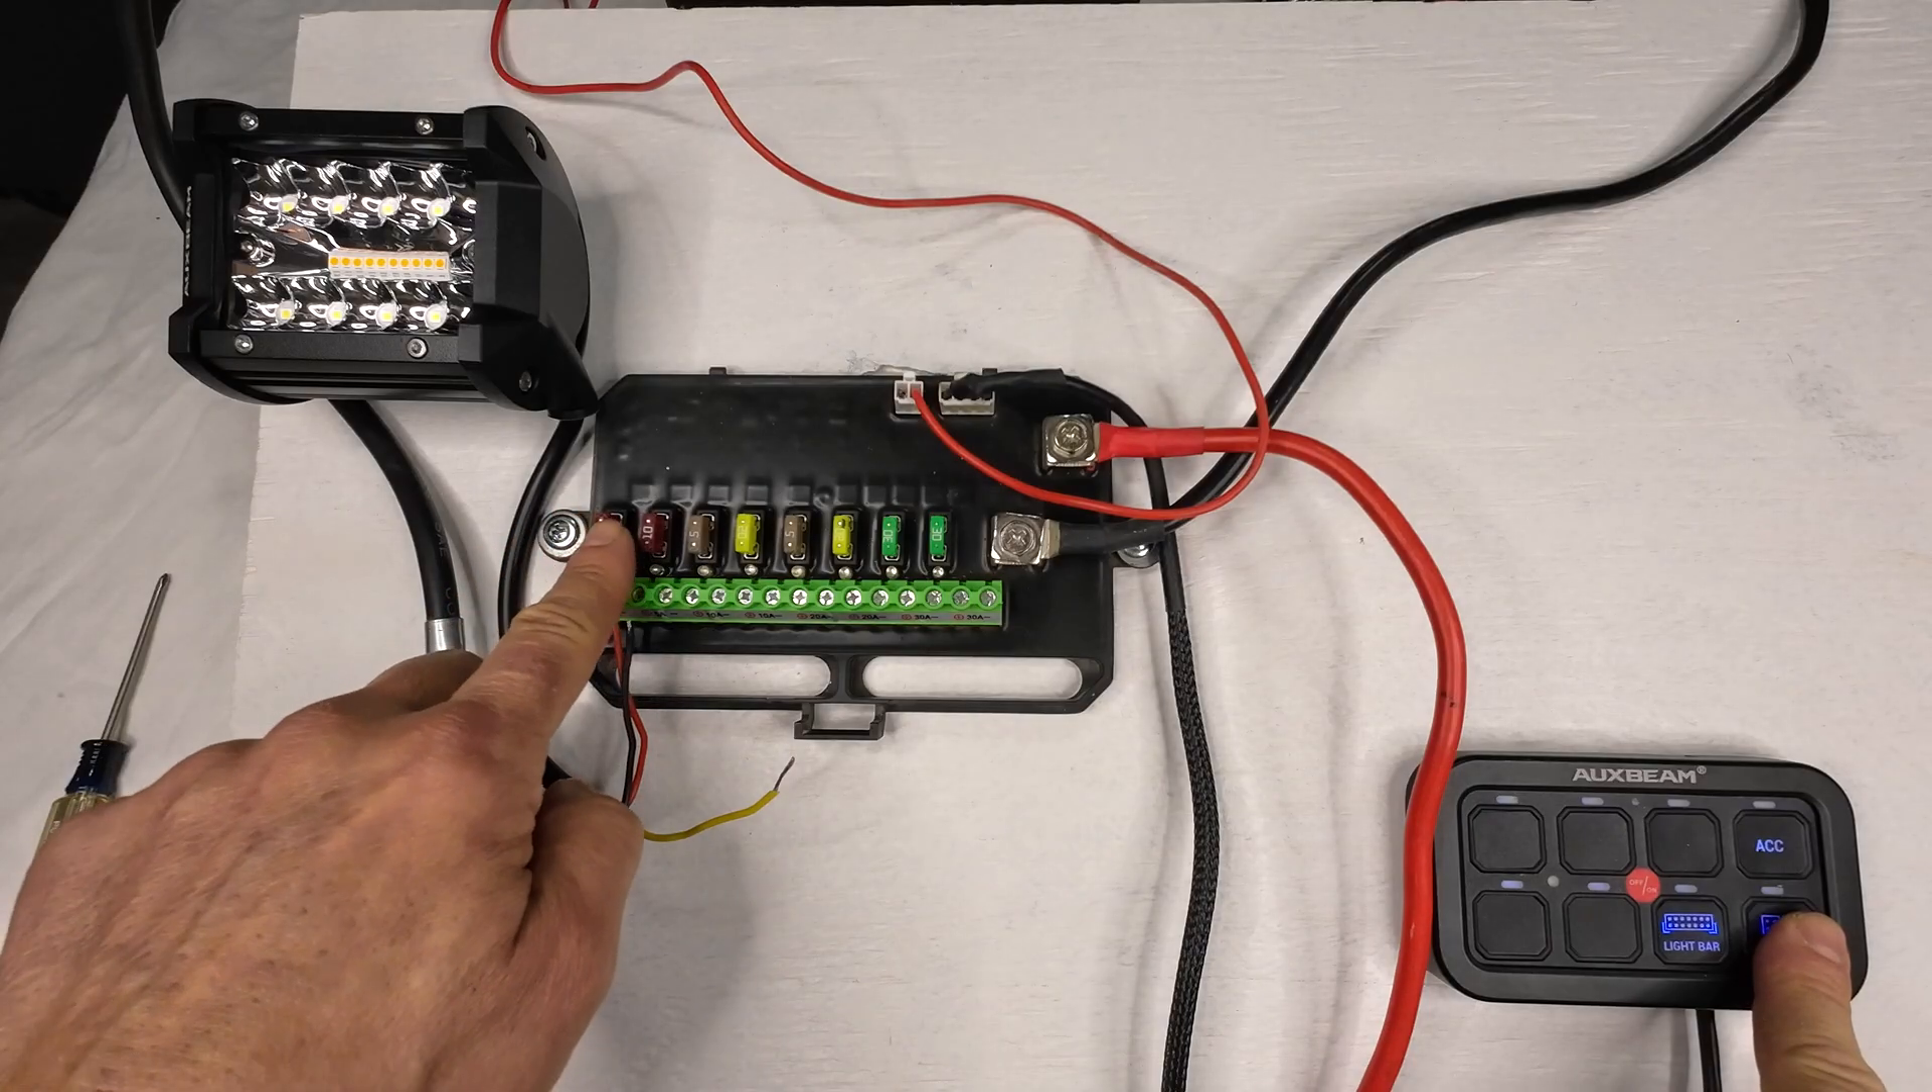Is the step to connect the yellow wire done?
No.